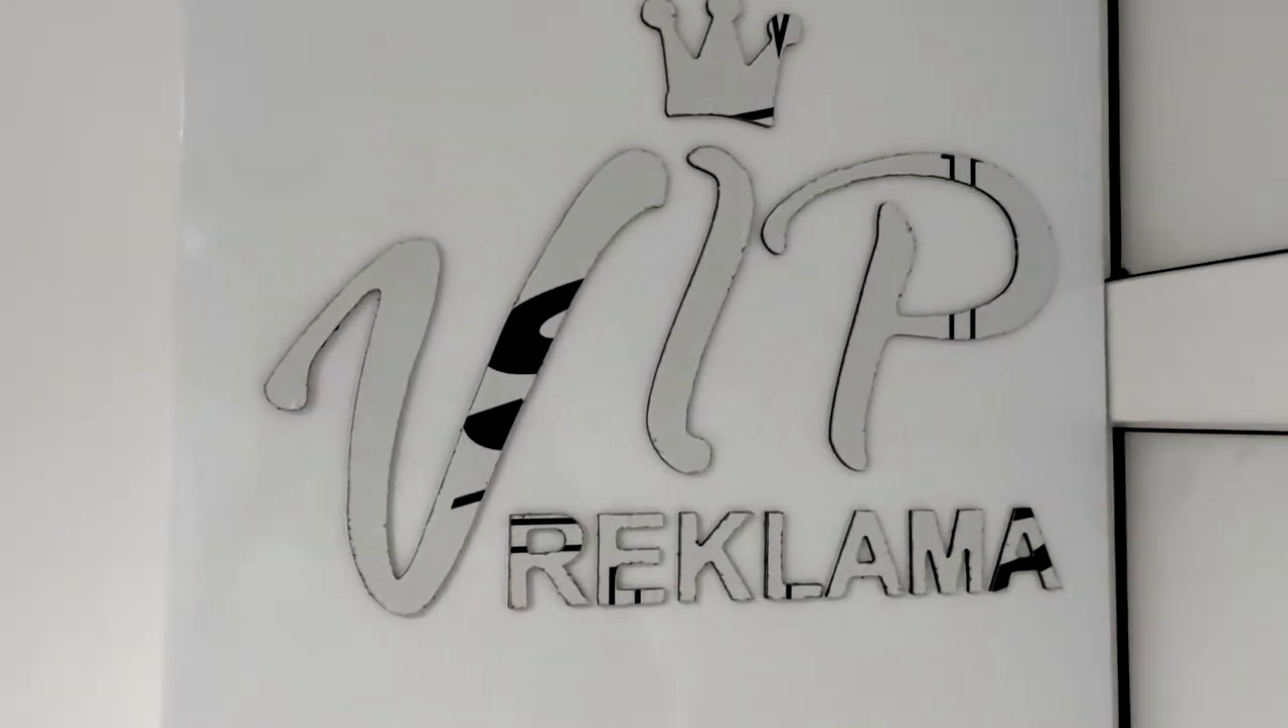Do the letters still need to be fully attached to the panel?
No.